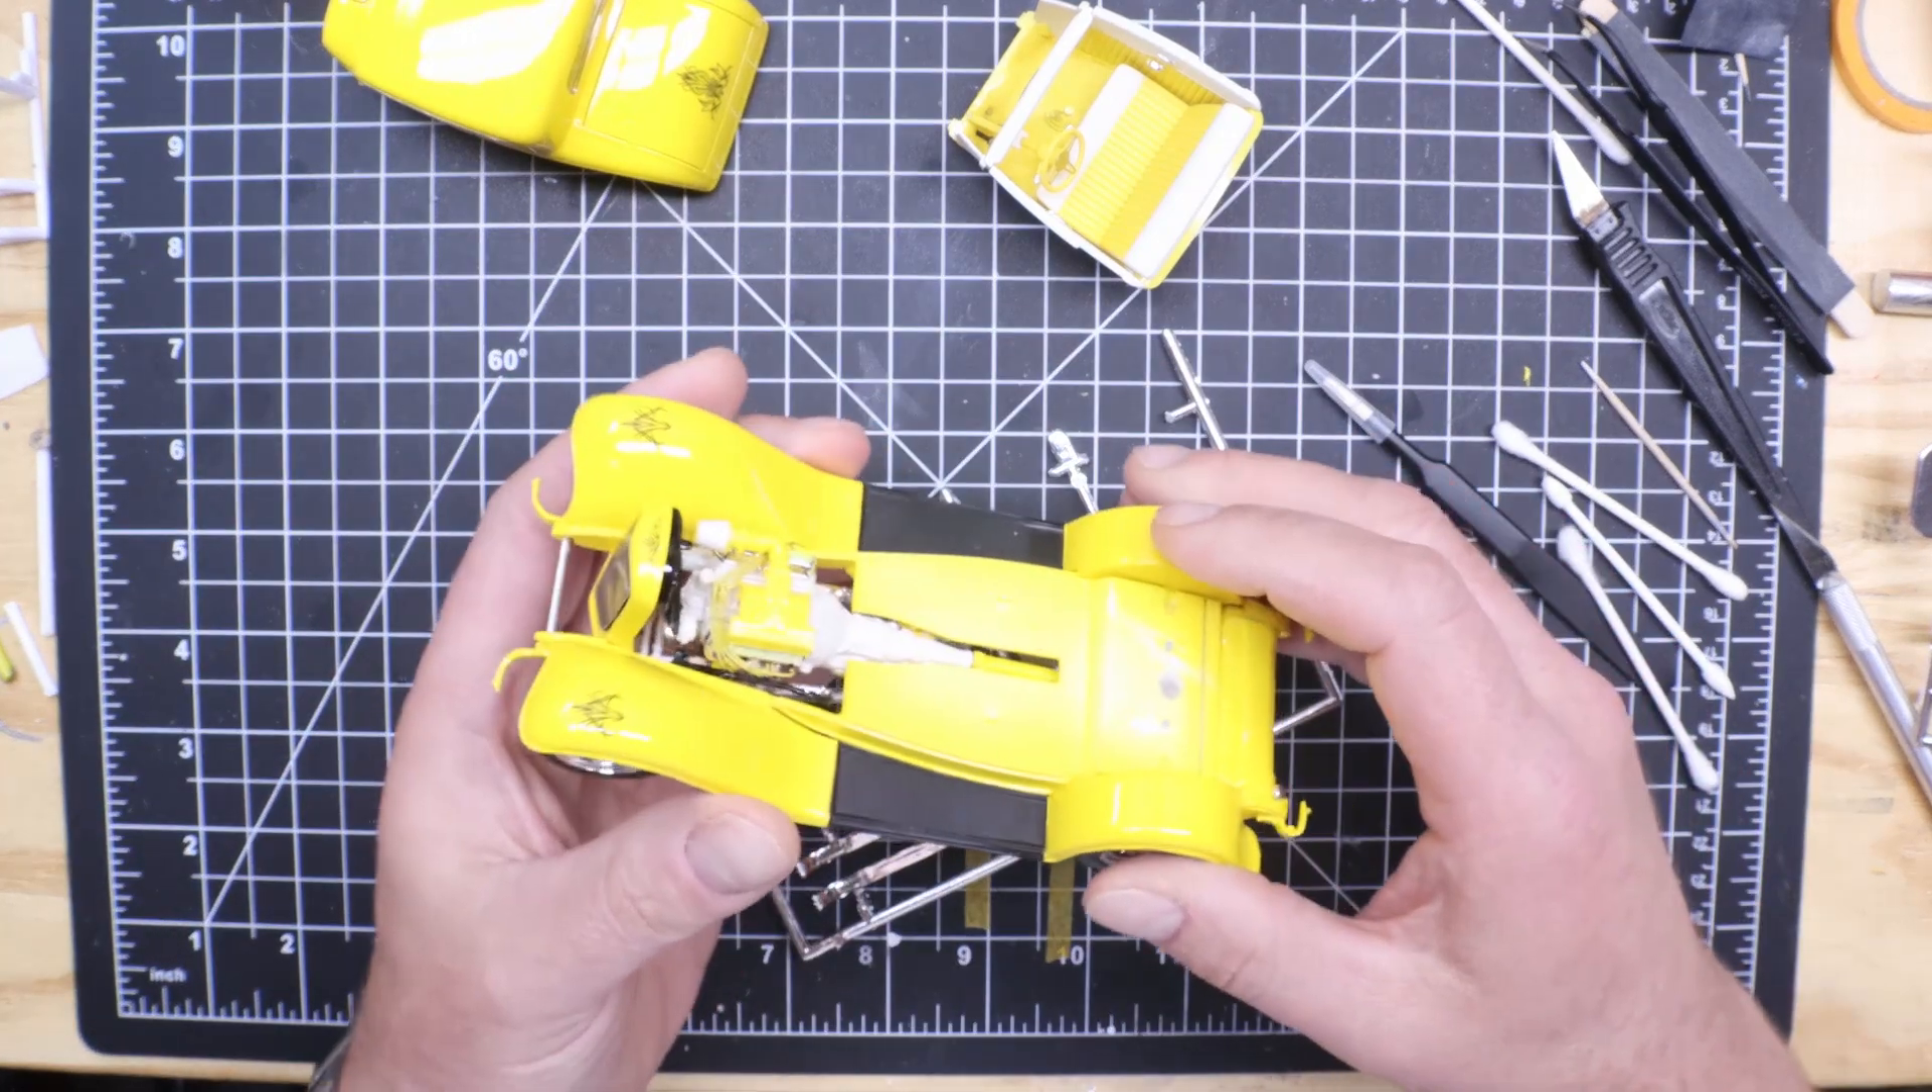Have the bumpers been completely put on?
No.